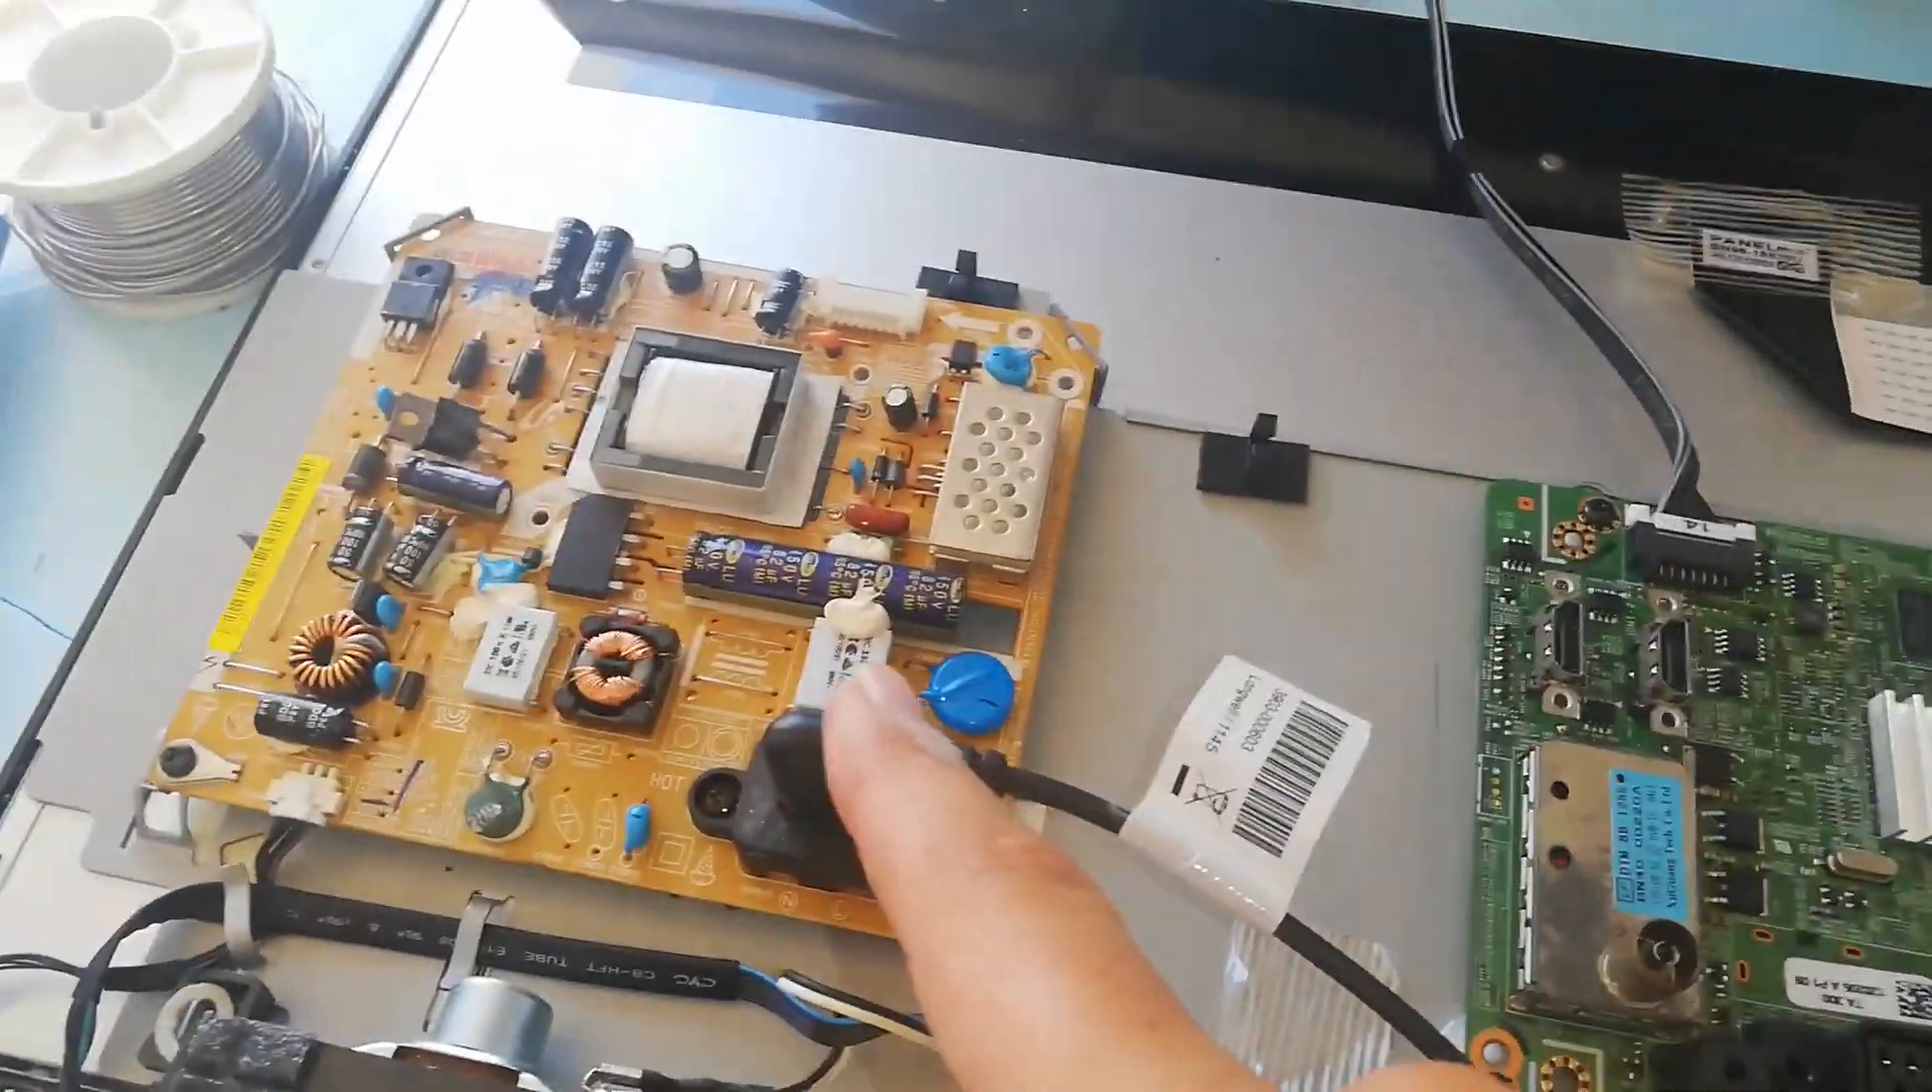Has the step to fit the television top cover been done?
No.